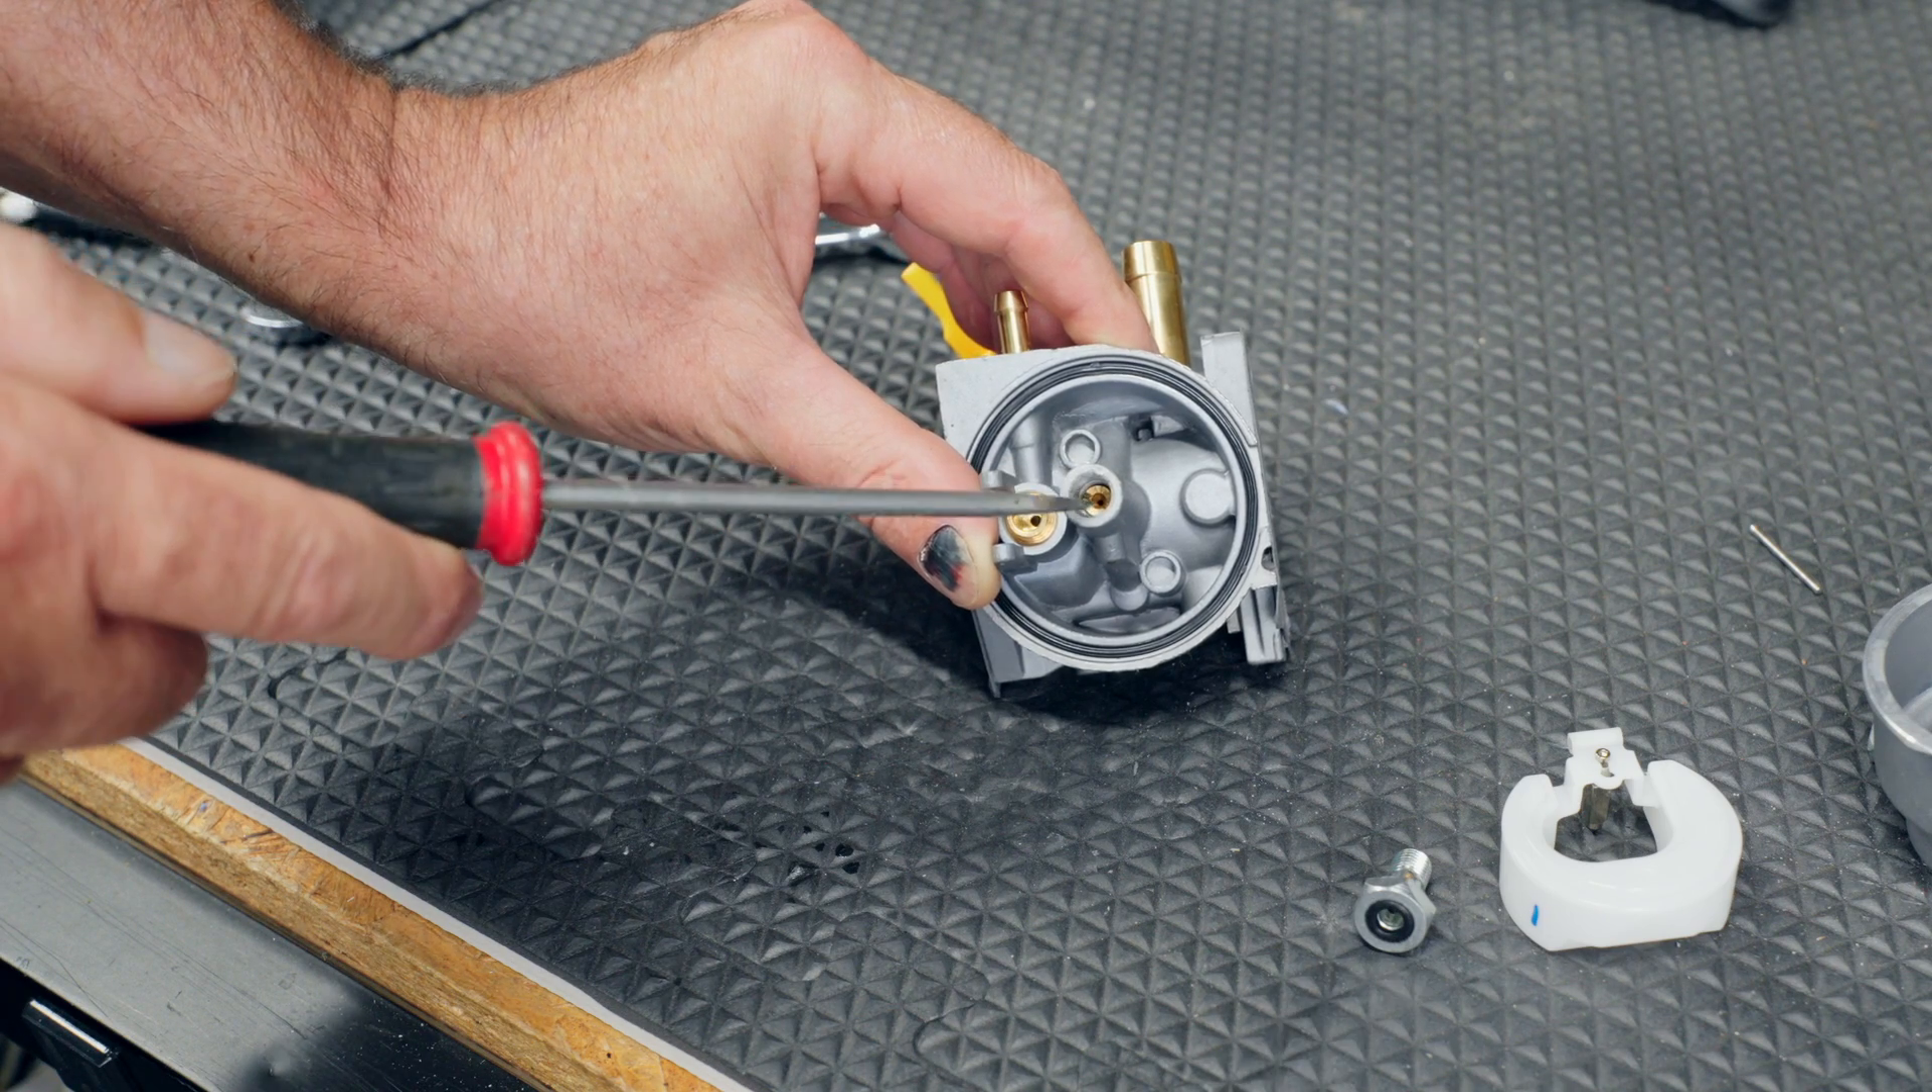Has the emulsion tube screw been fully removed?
No.